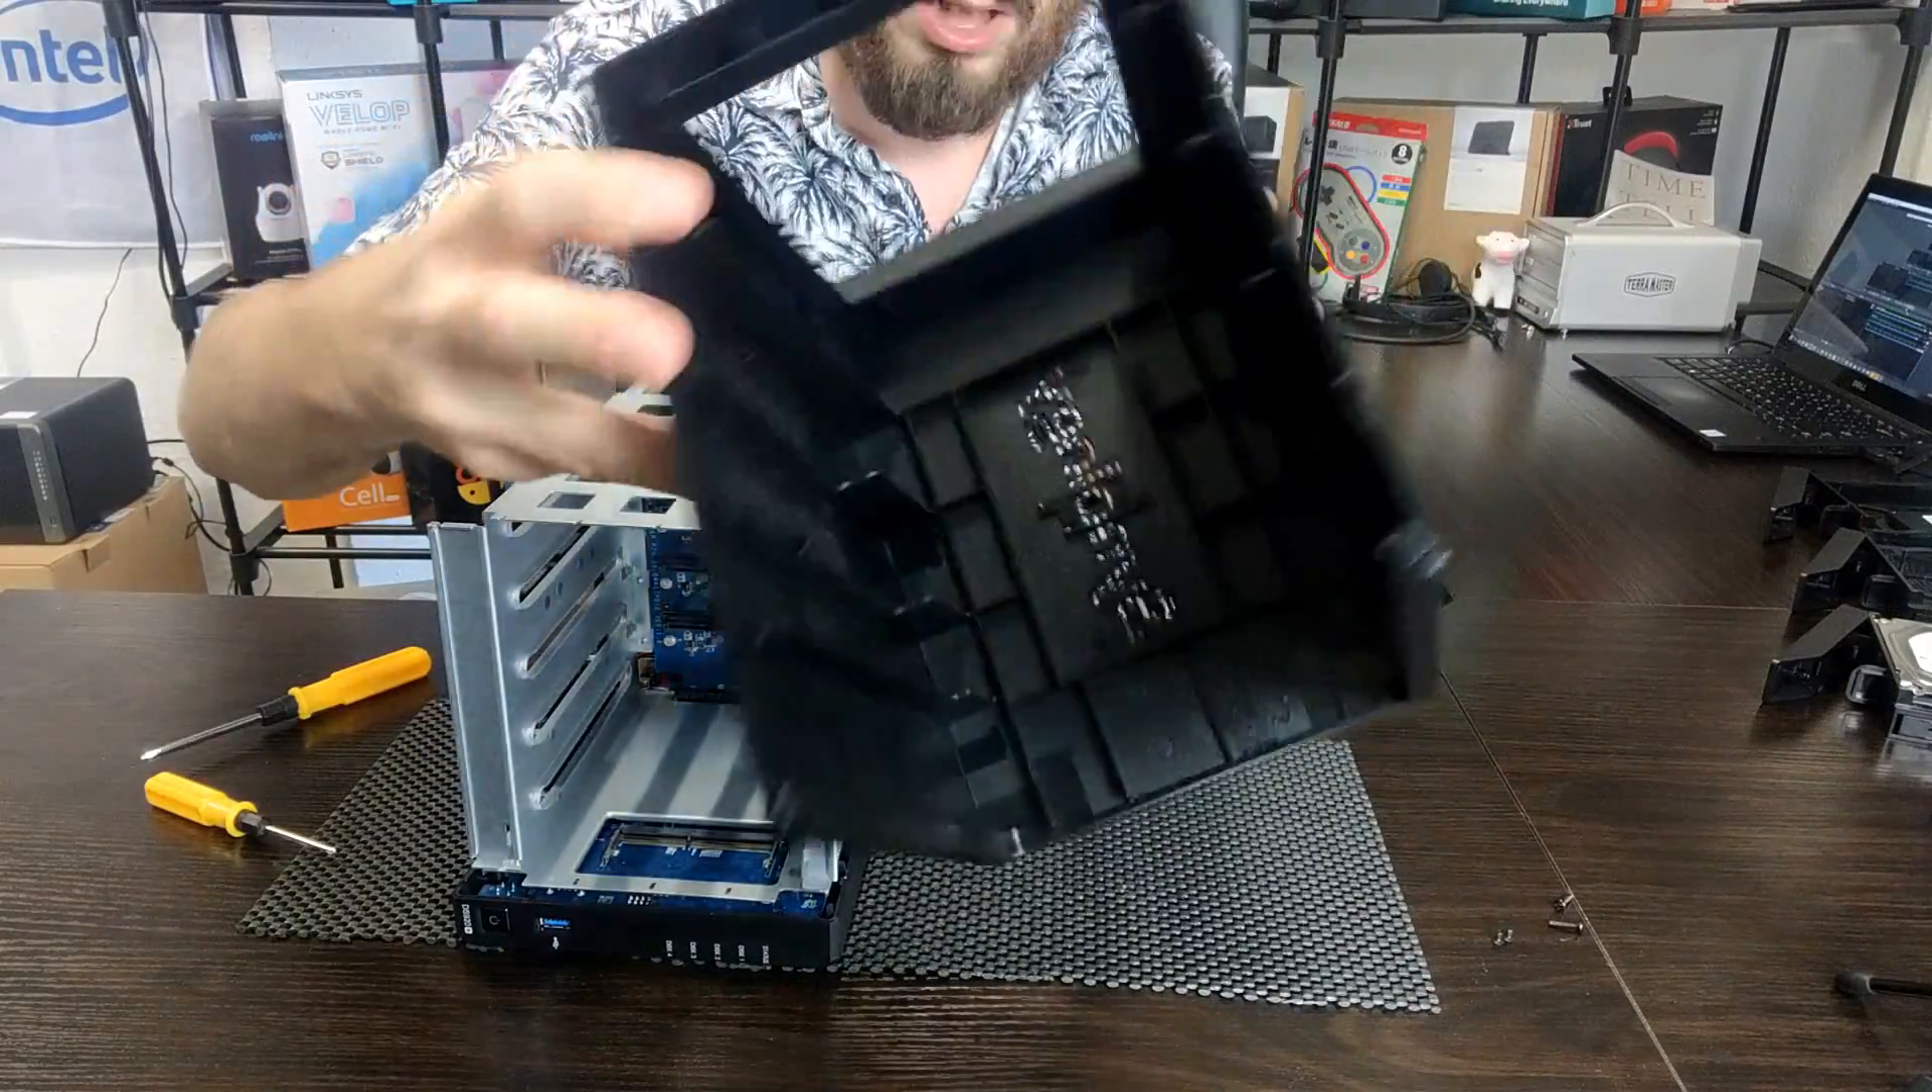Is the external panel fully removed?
Yes.